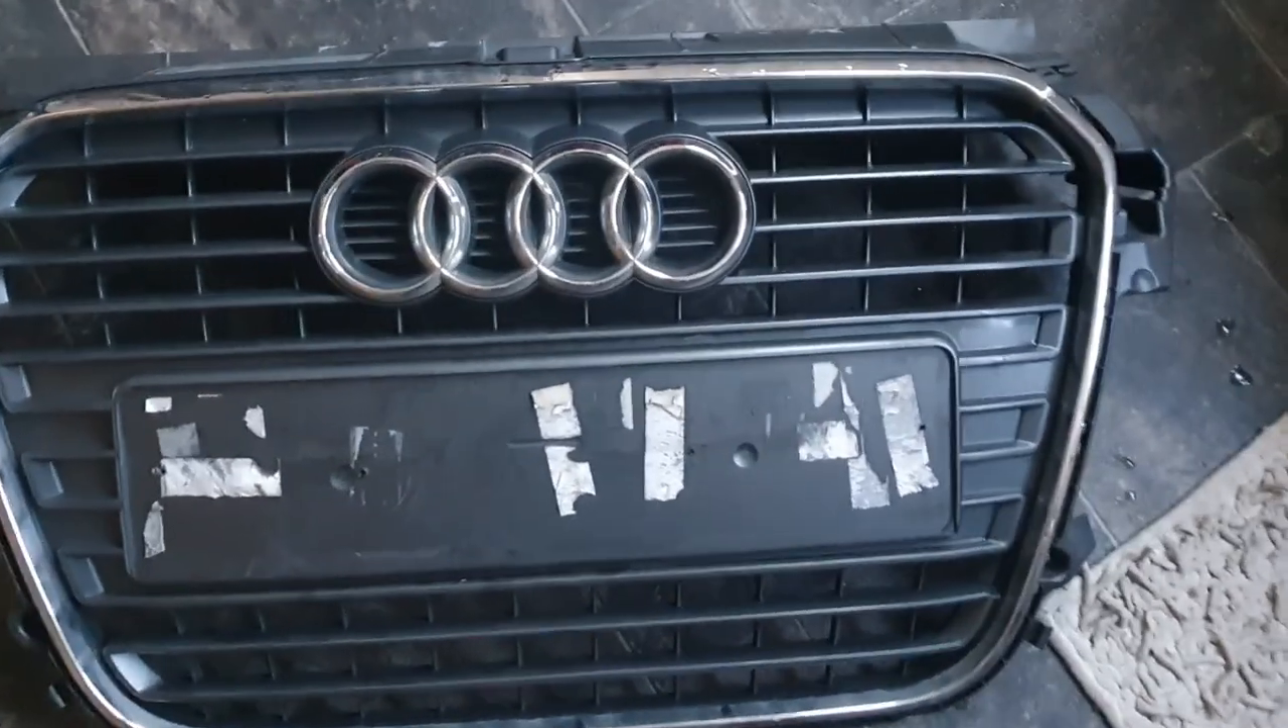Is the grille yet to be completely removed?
No.